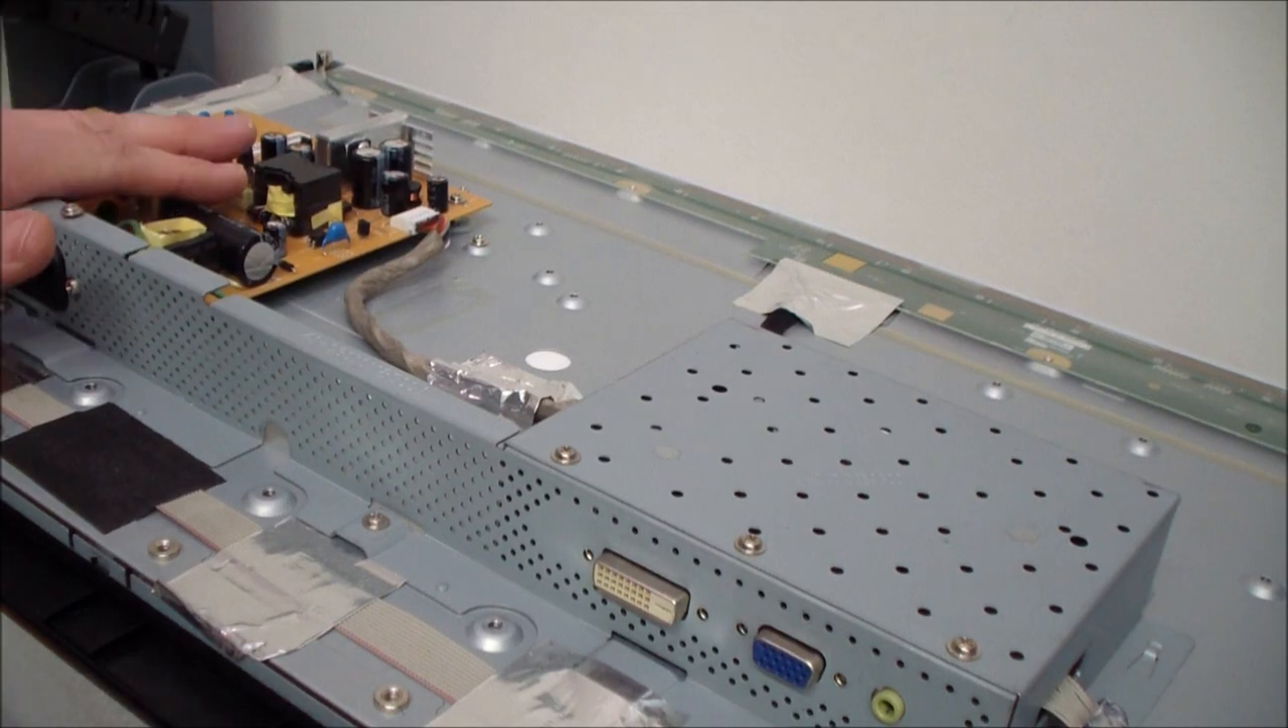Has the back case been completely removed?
Yes.